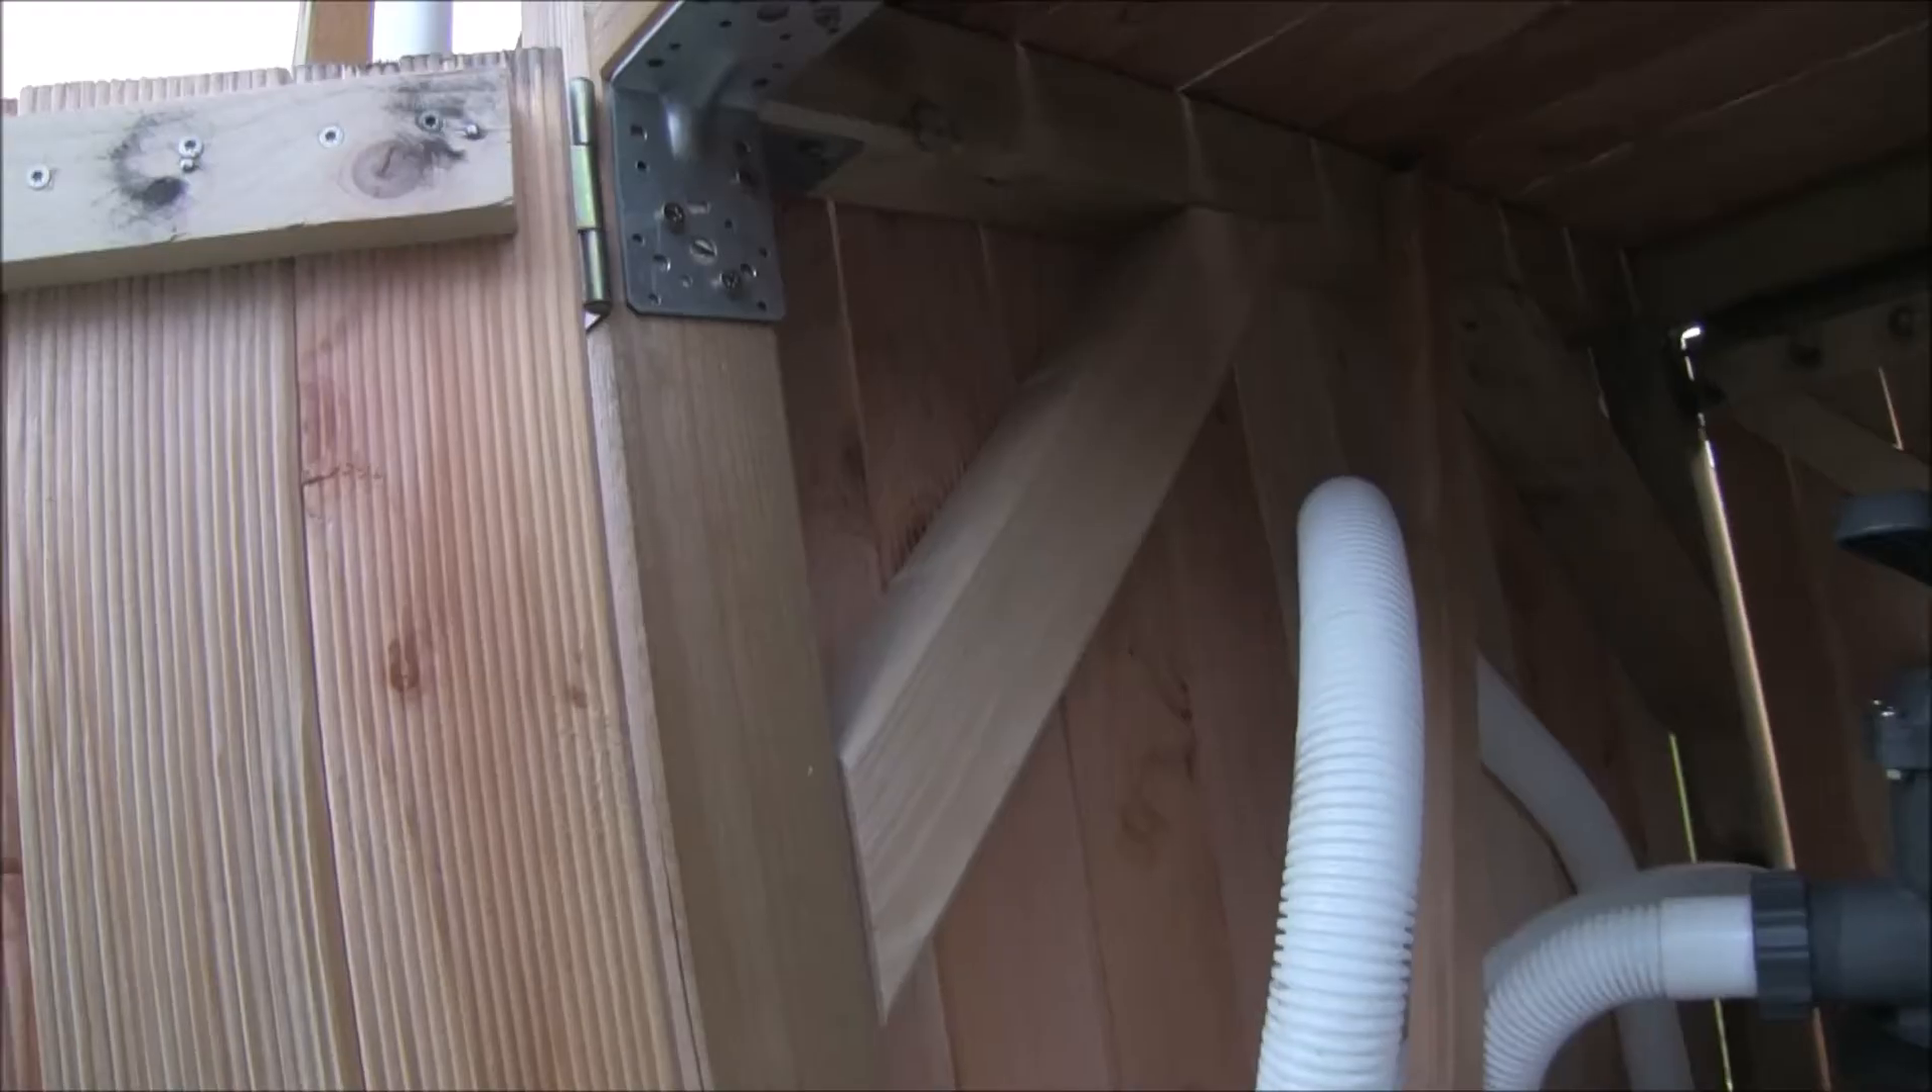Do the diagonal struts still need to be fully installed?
No.